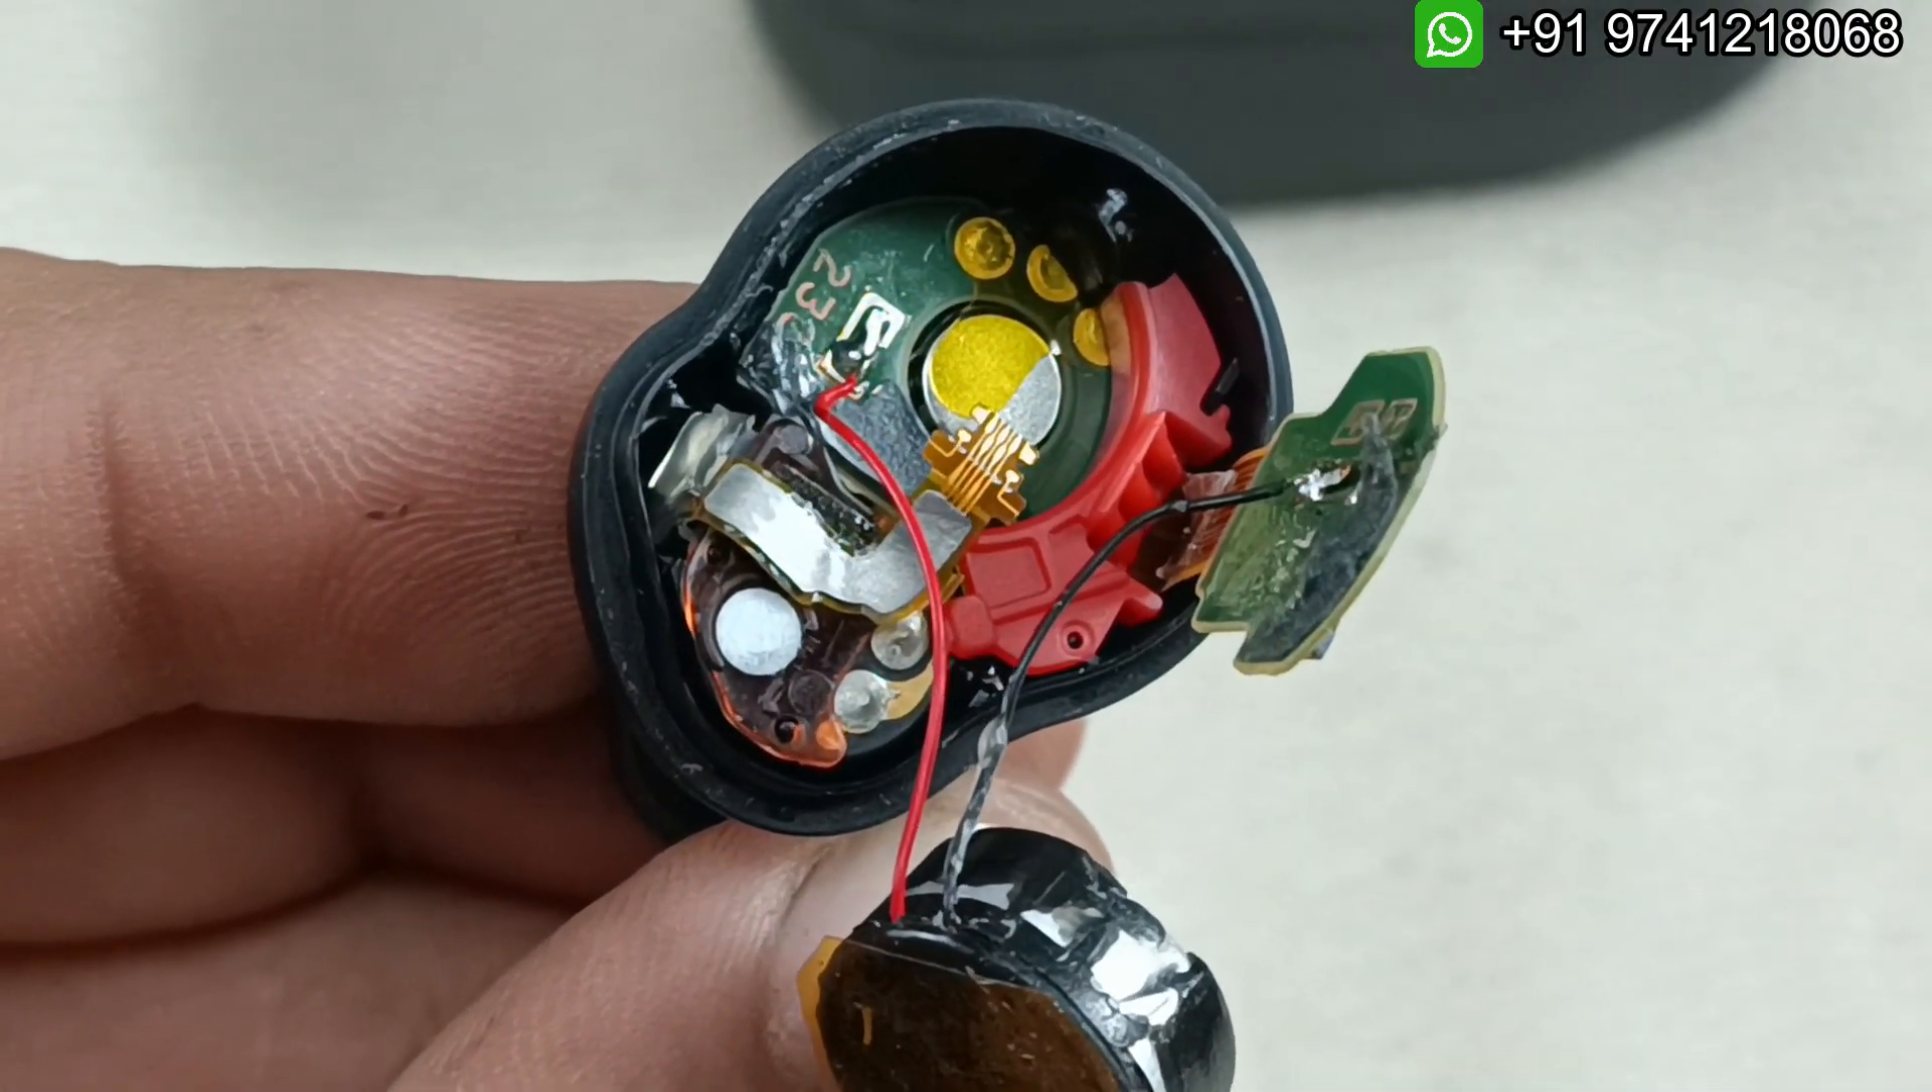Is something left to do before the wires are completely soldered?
No.